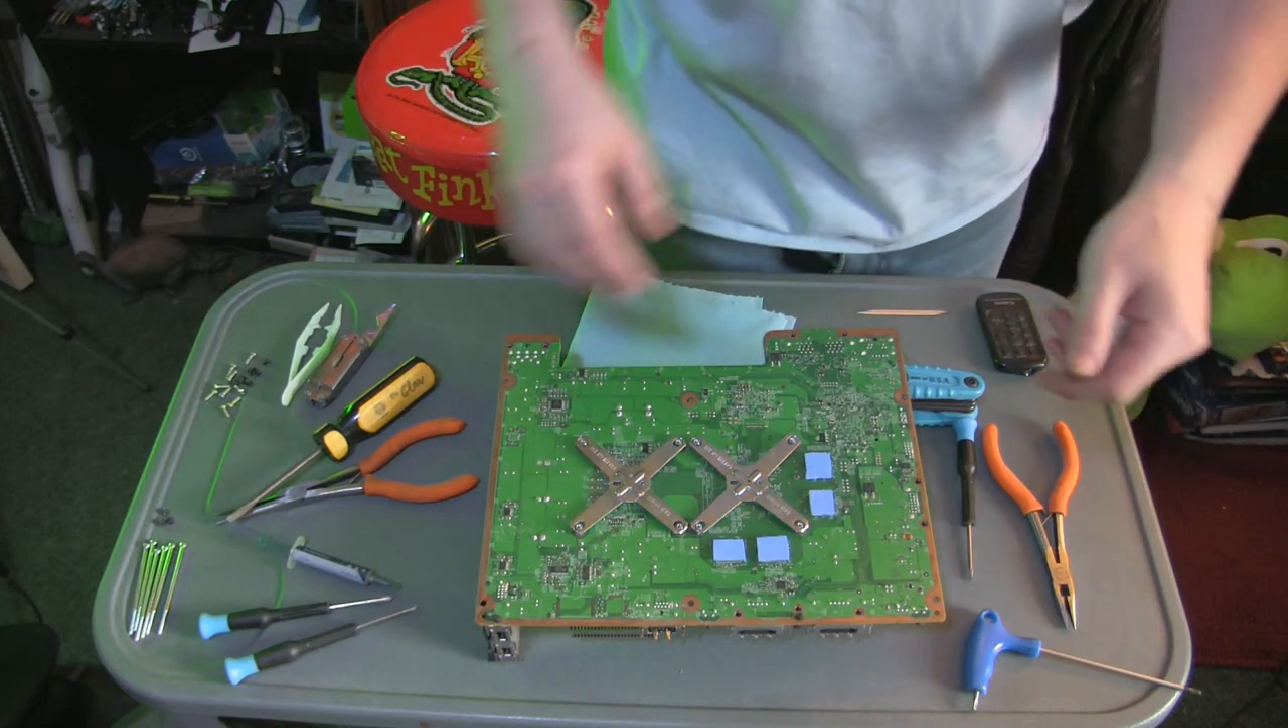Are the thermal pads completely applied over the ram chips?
Yes.